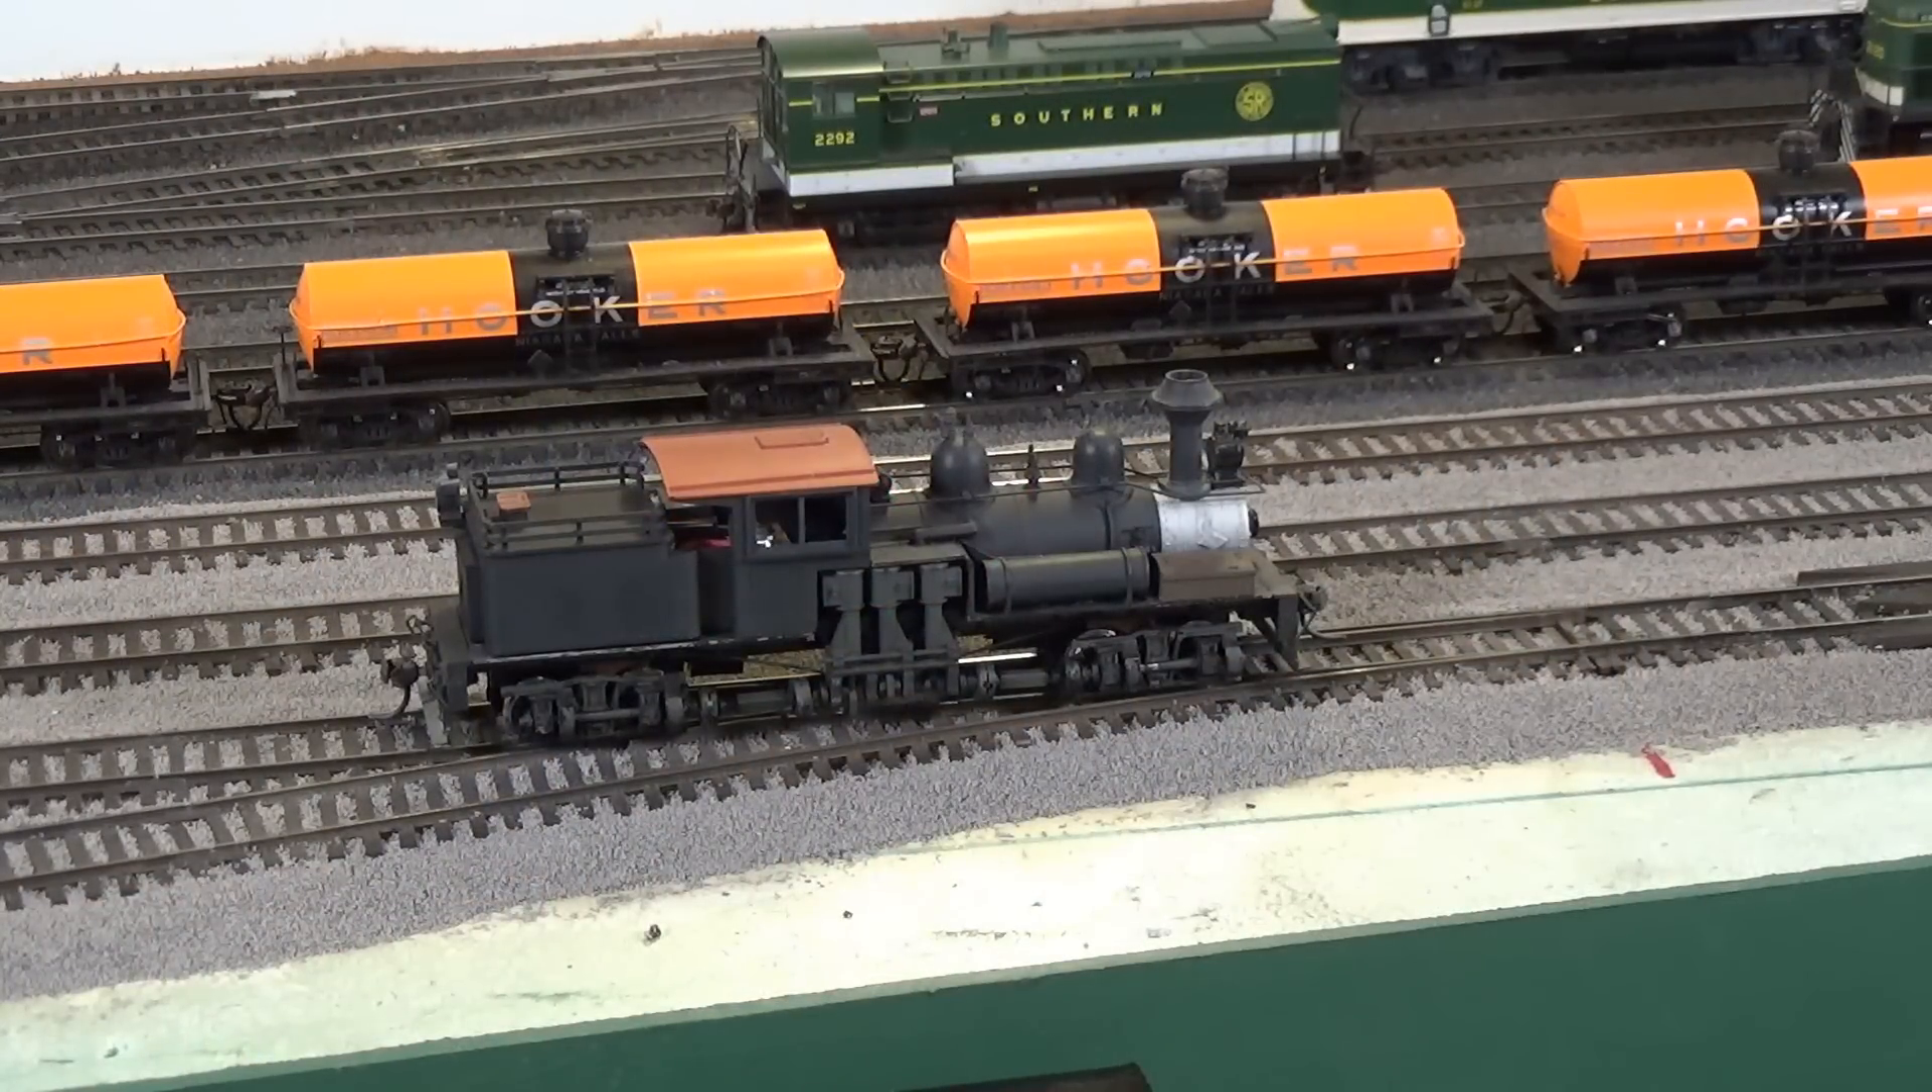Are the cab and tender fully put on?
Yes.